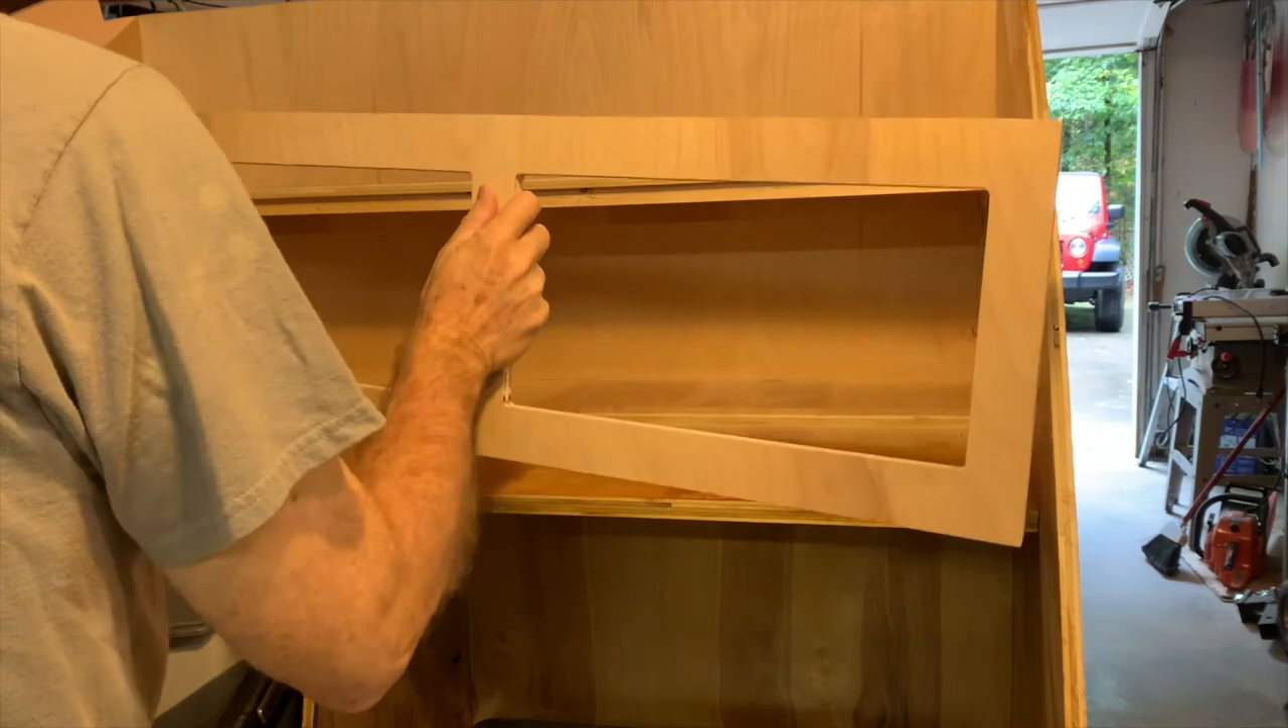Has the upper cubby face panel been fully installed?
No.